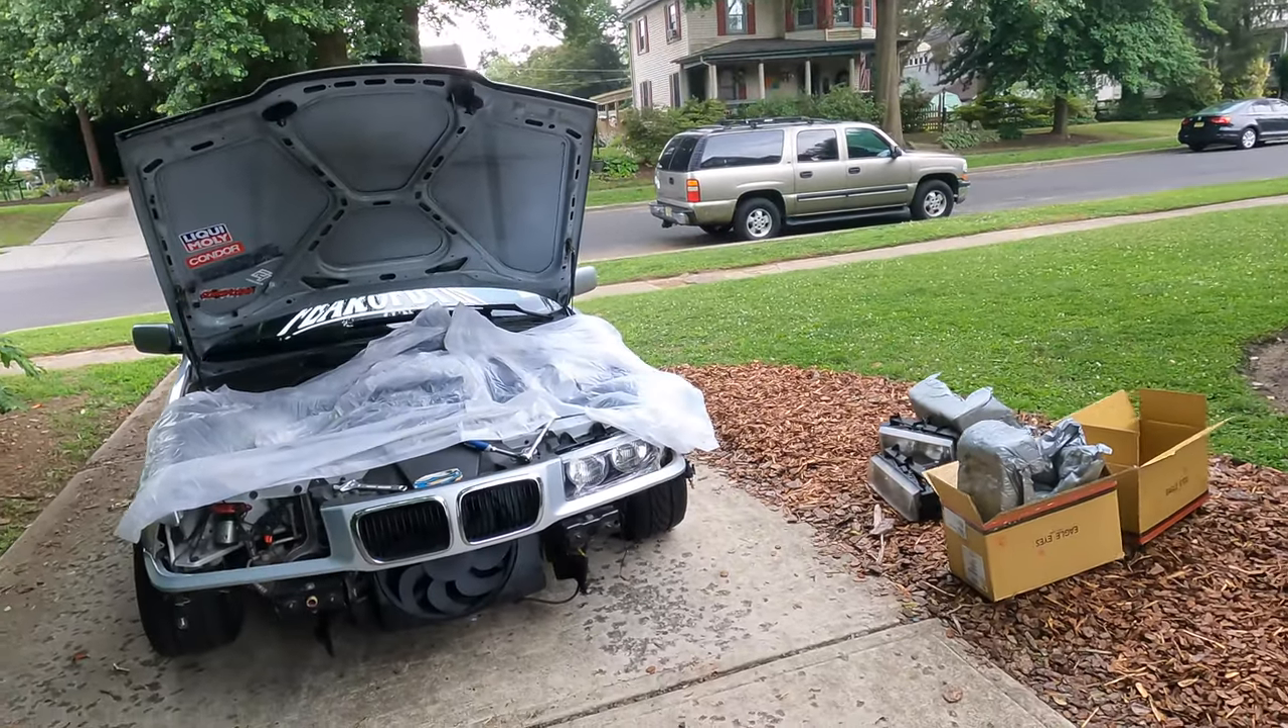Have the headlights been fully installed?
No.